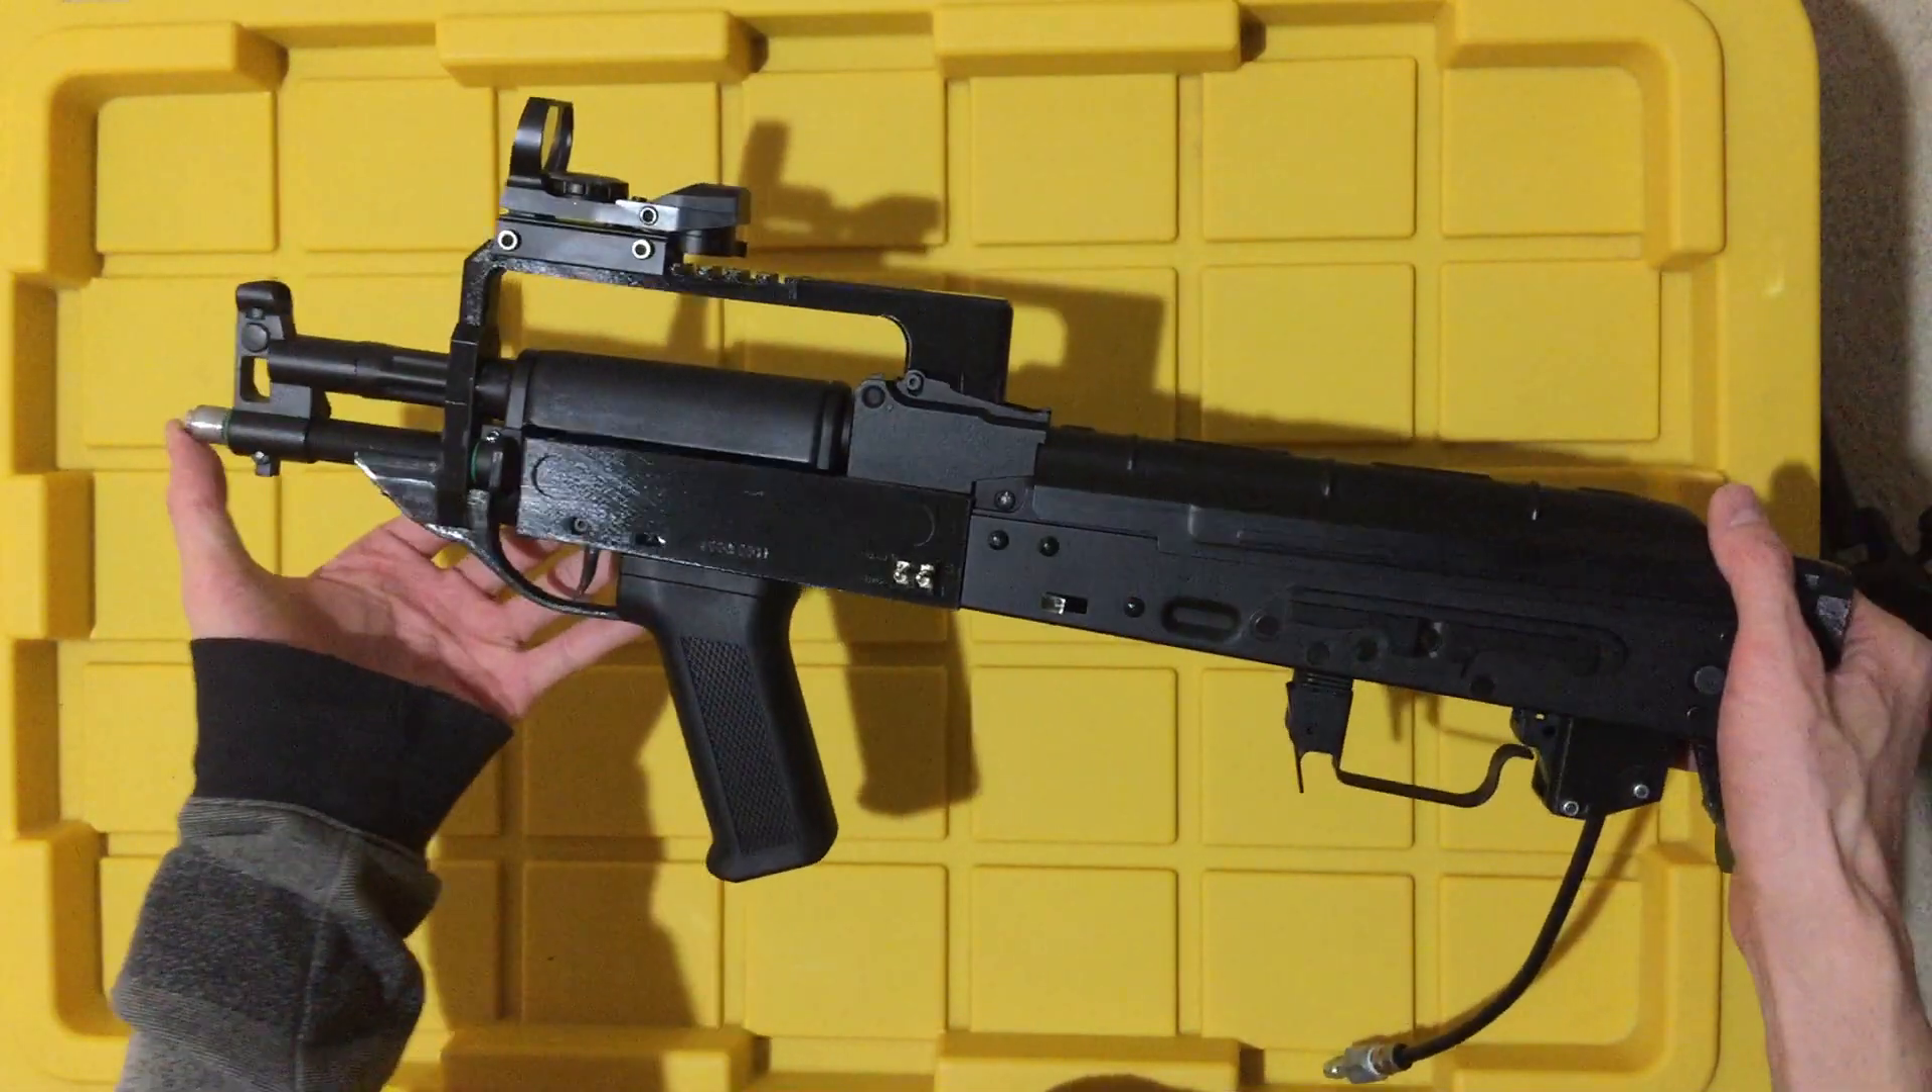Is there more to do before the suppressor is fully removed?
No.